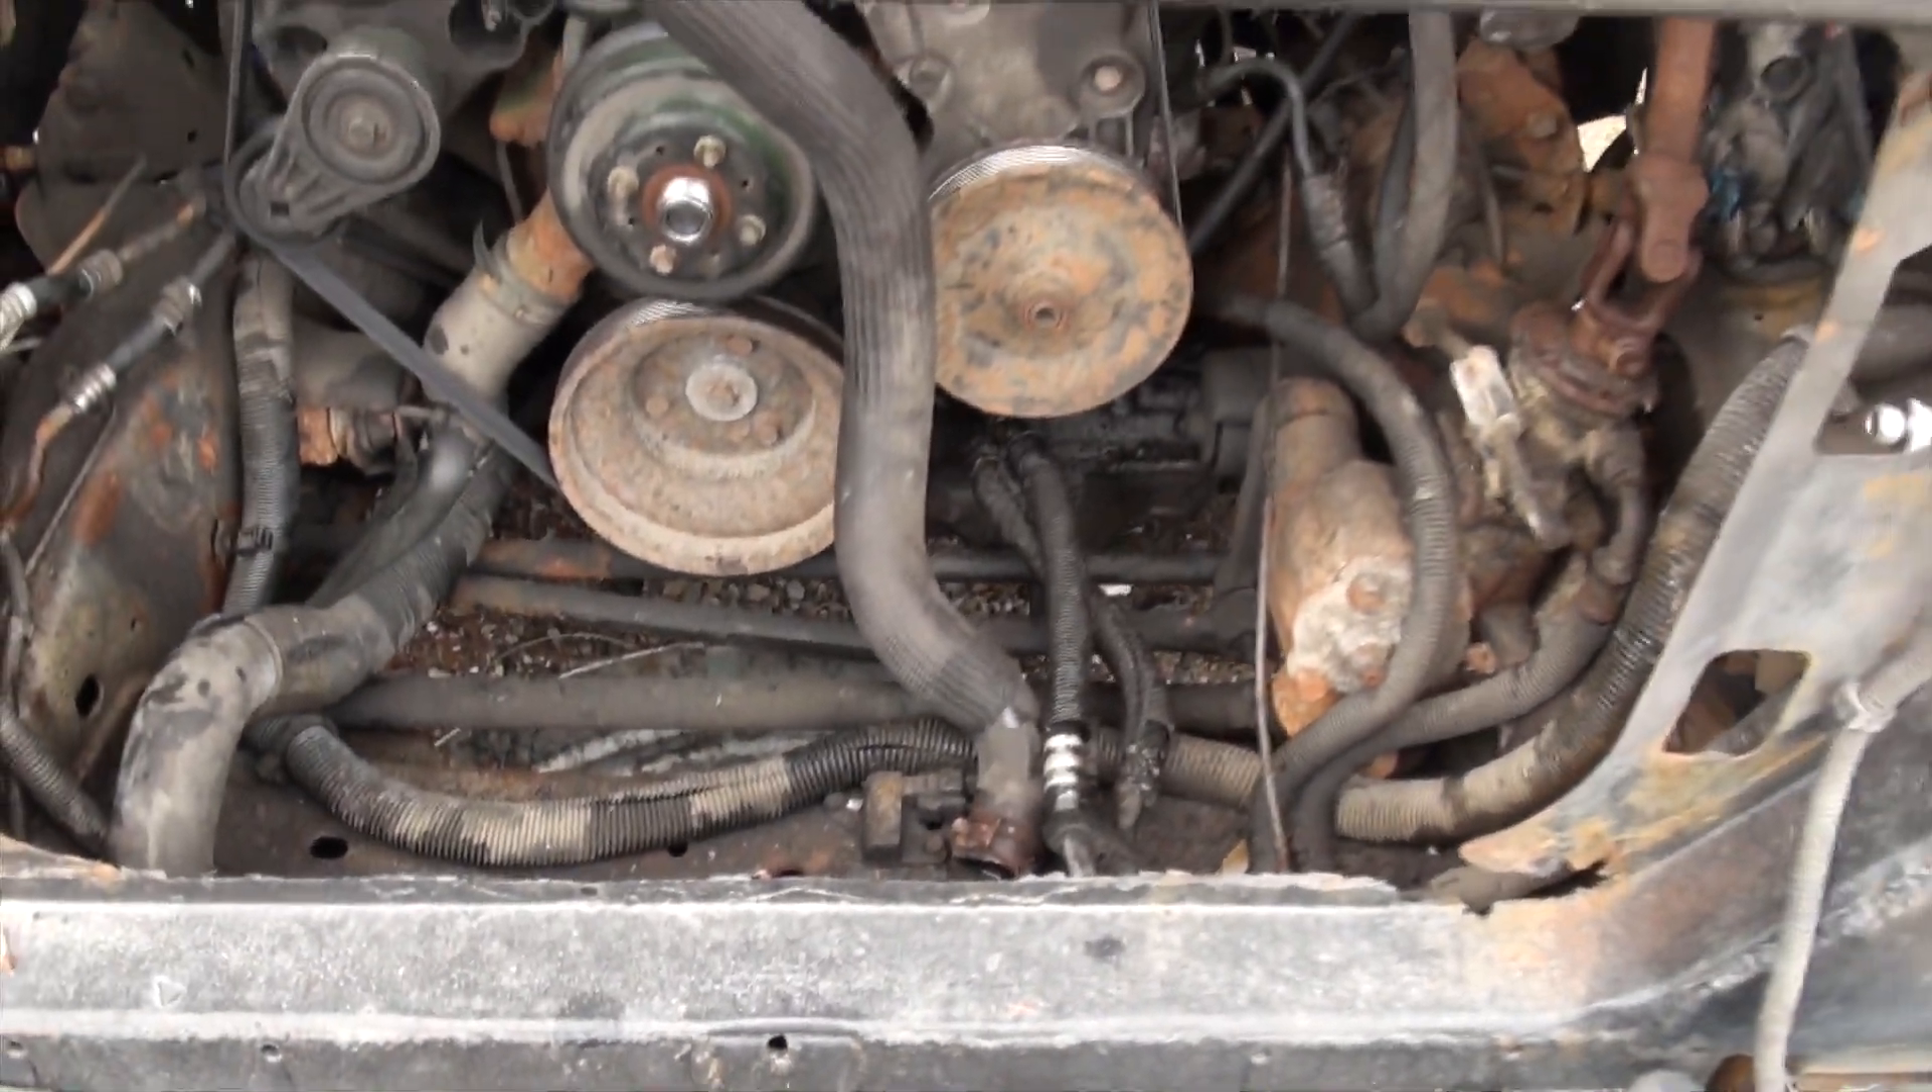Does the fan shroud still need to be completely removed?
No.